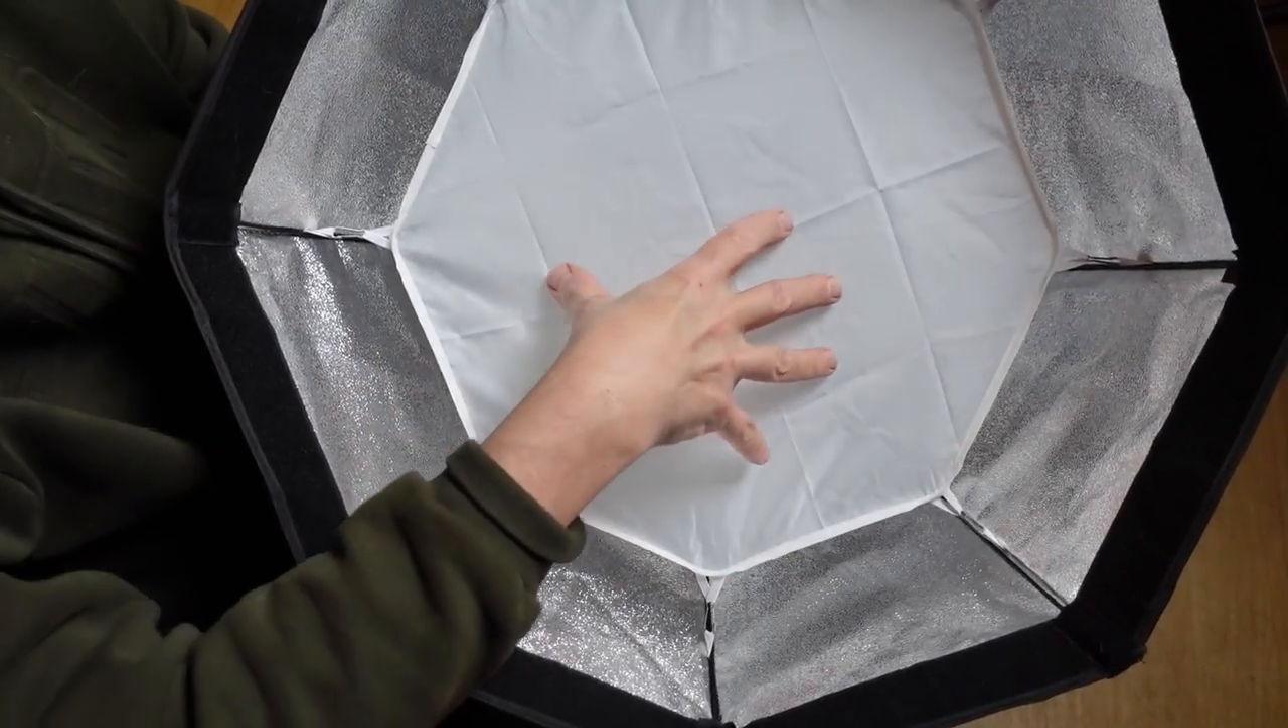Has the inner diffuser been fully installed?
Yes.